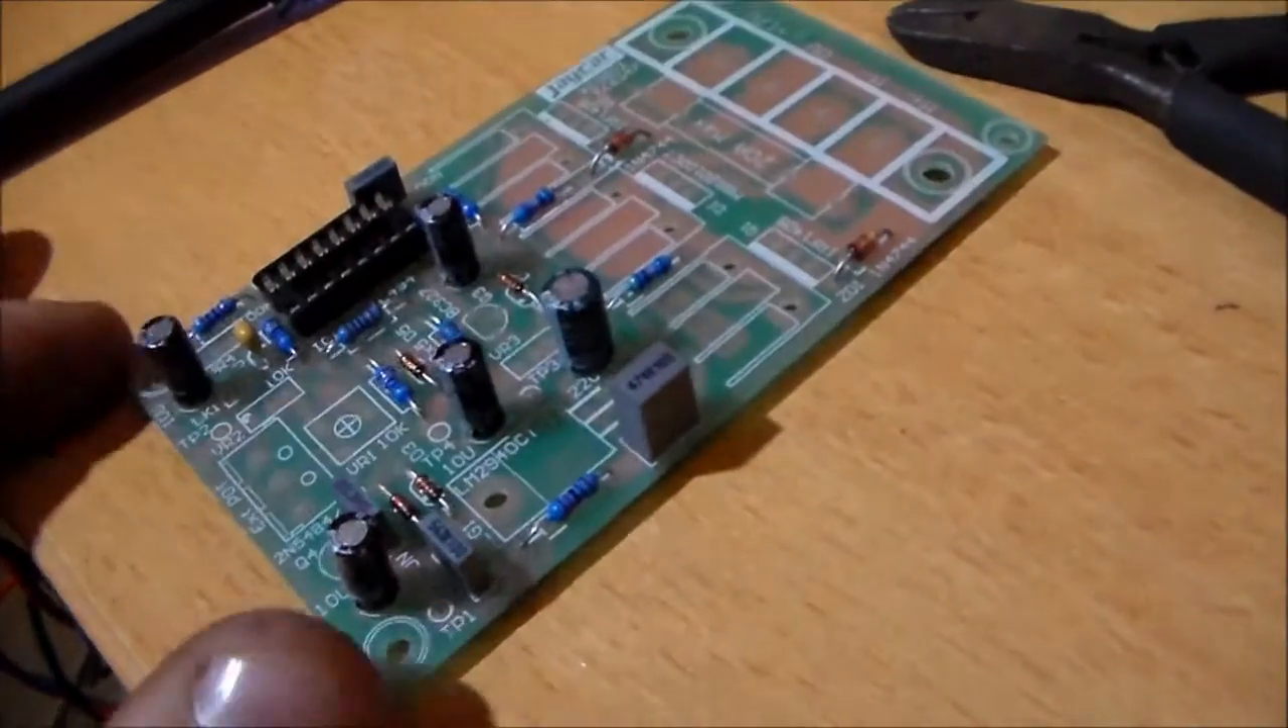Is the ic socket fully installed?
Yes.